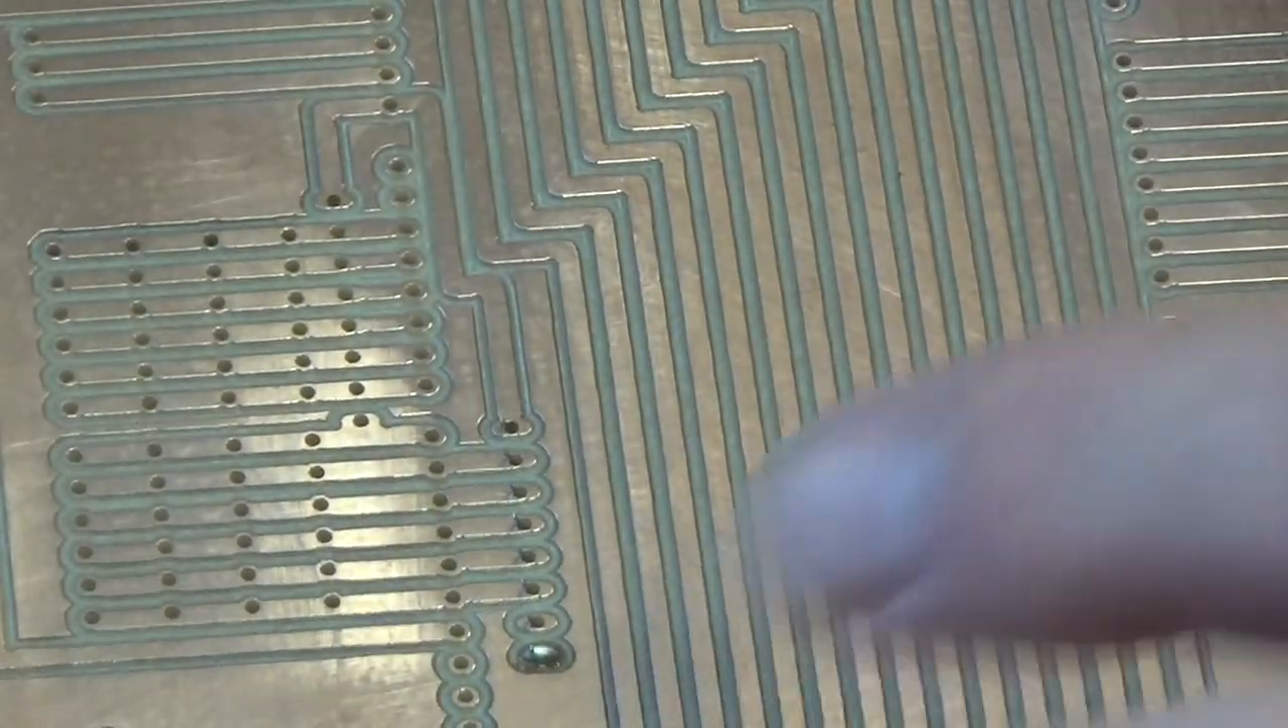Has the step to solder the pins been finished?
No.